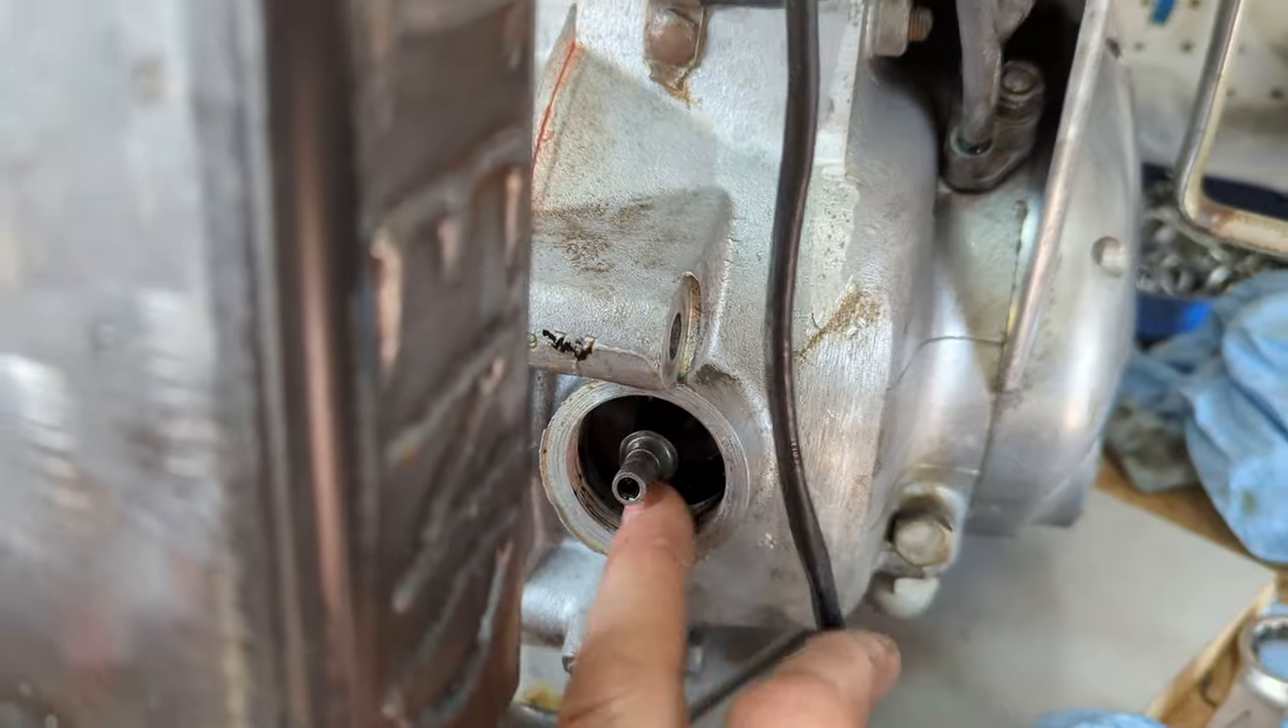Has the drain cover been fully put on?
No.